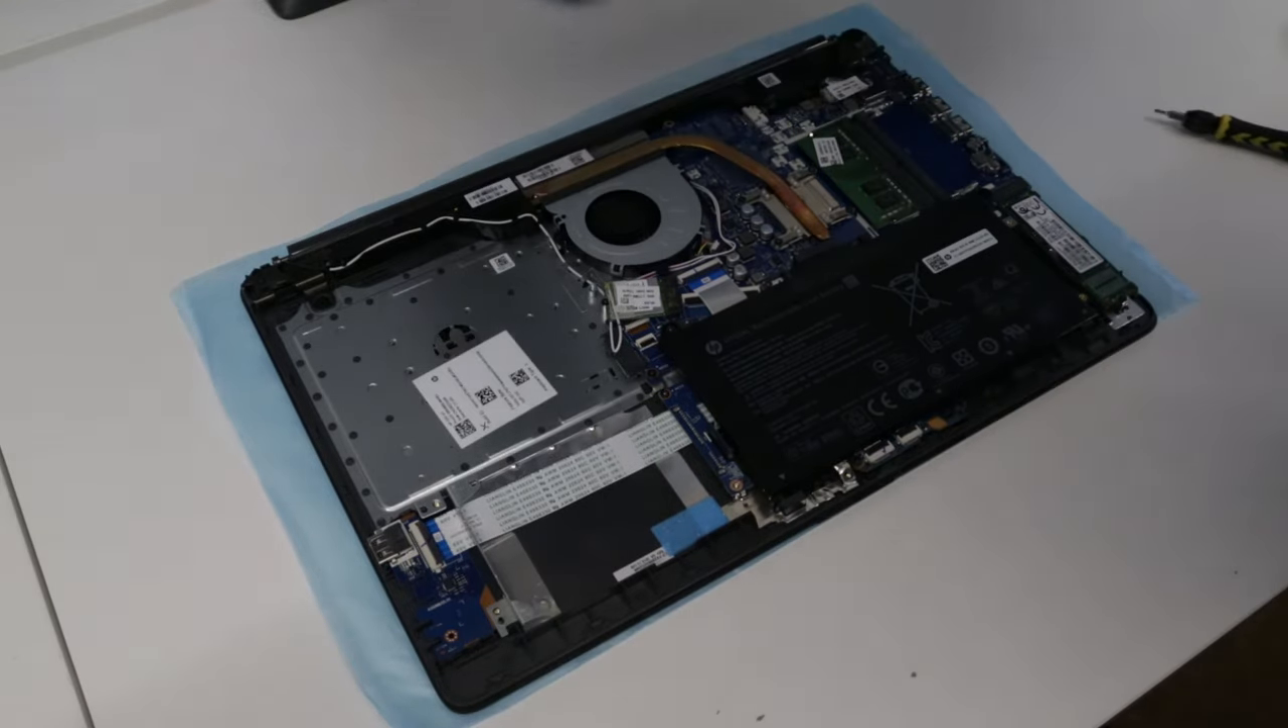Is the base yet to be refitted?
Yes.